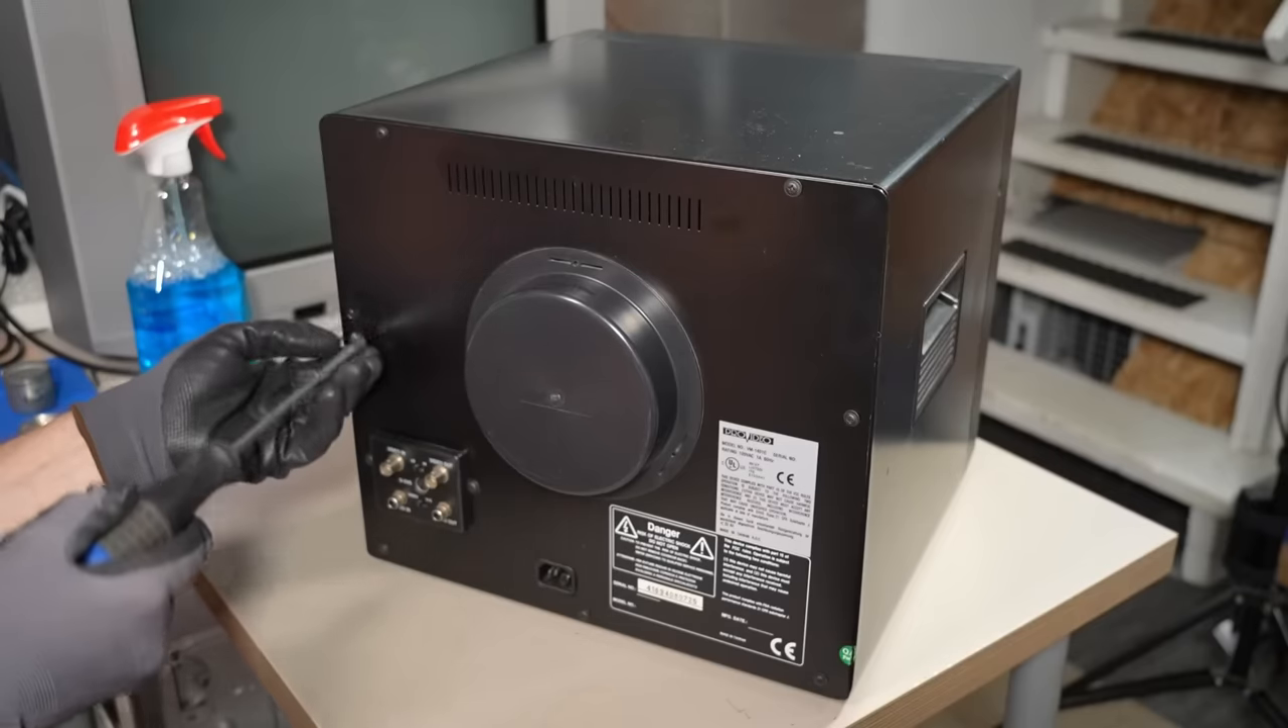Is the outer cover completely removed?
No.